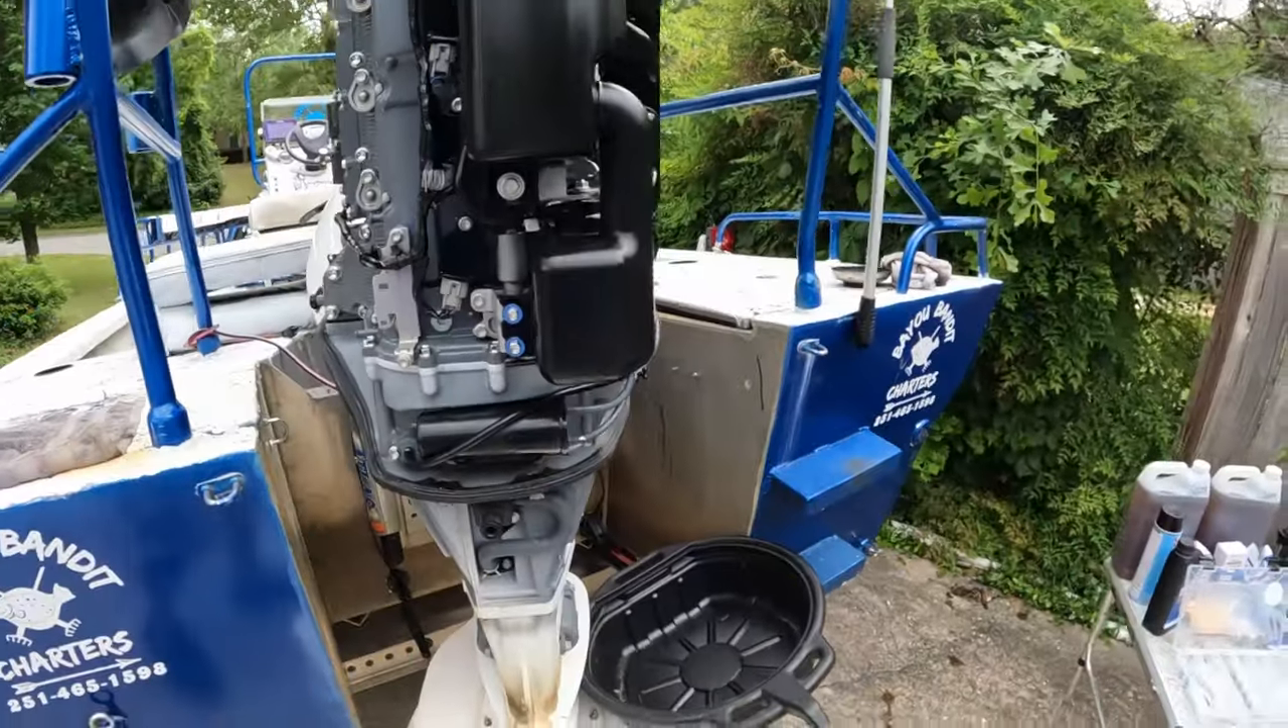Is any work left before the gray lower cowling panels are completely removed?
No.